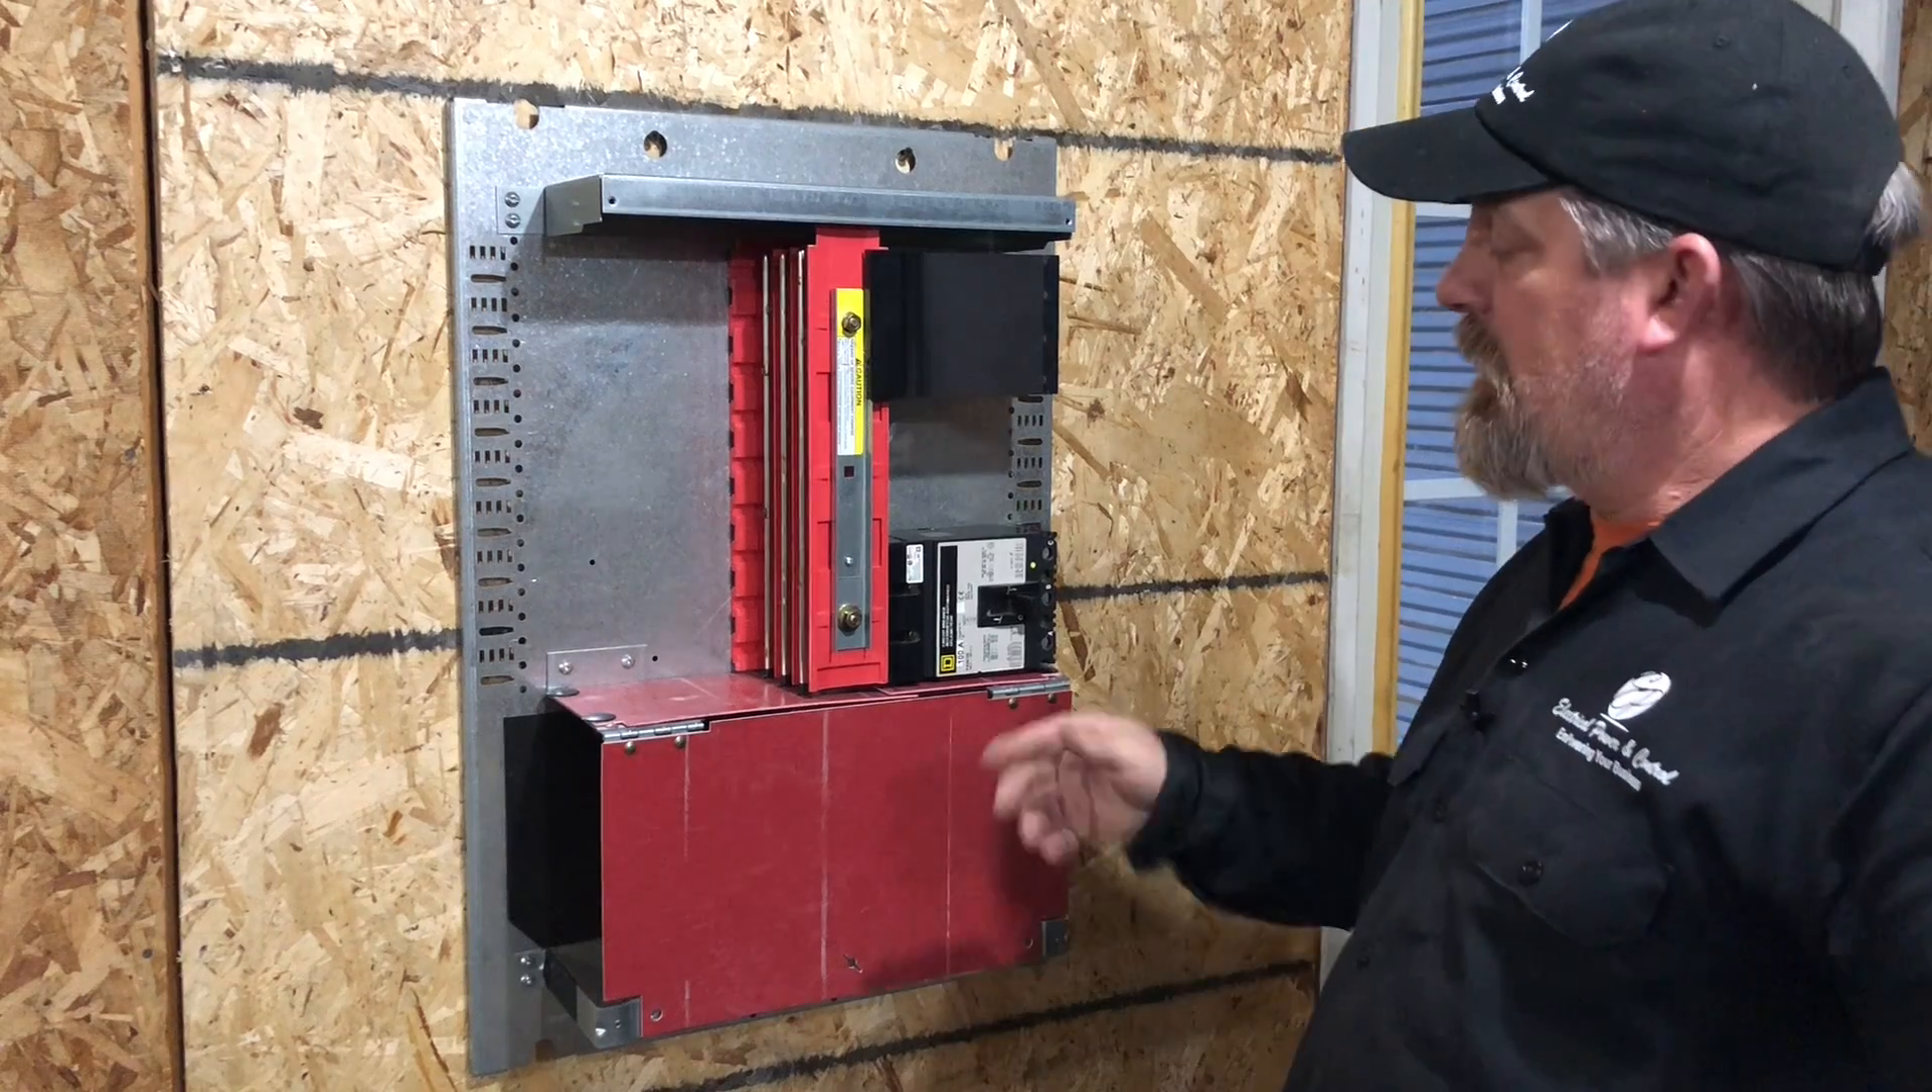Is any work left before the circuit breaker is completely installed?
No.